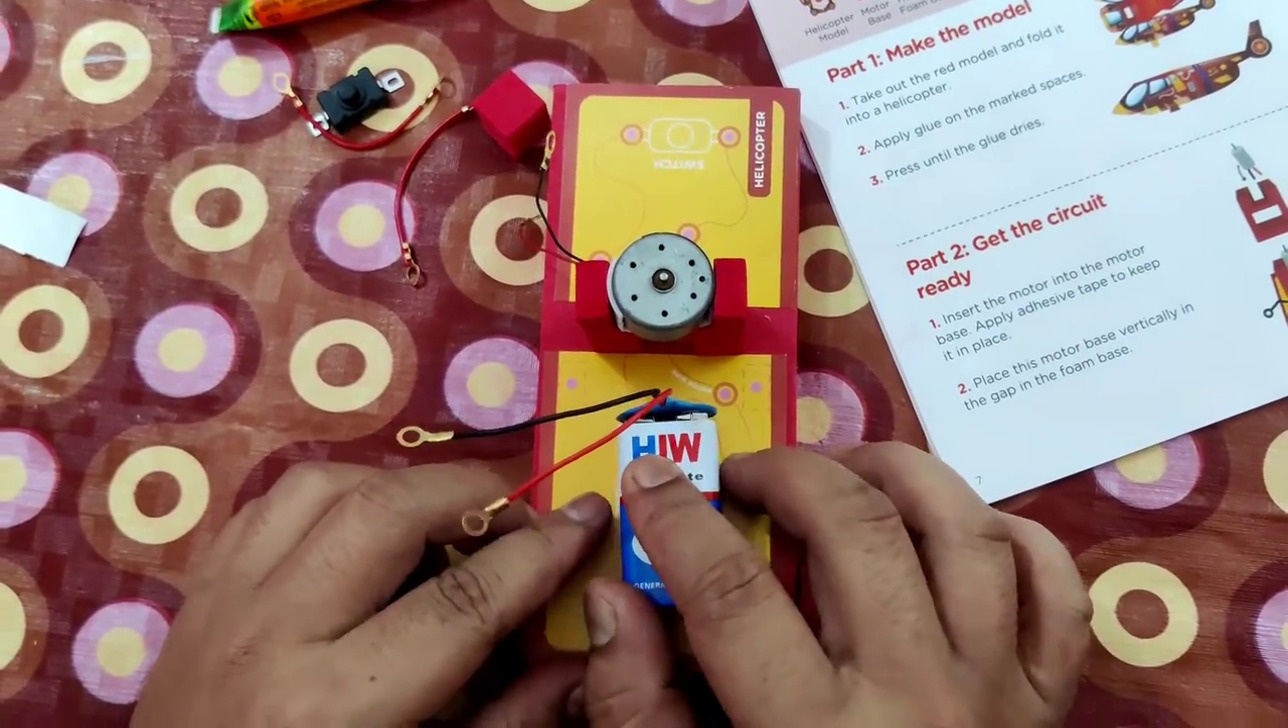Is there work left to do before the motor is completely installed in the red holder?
No.